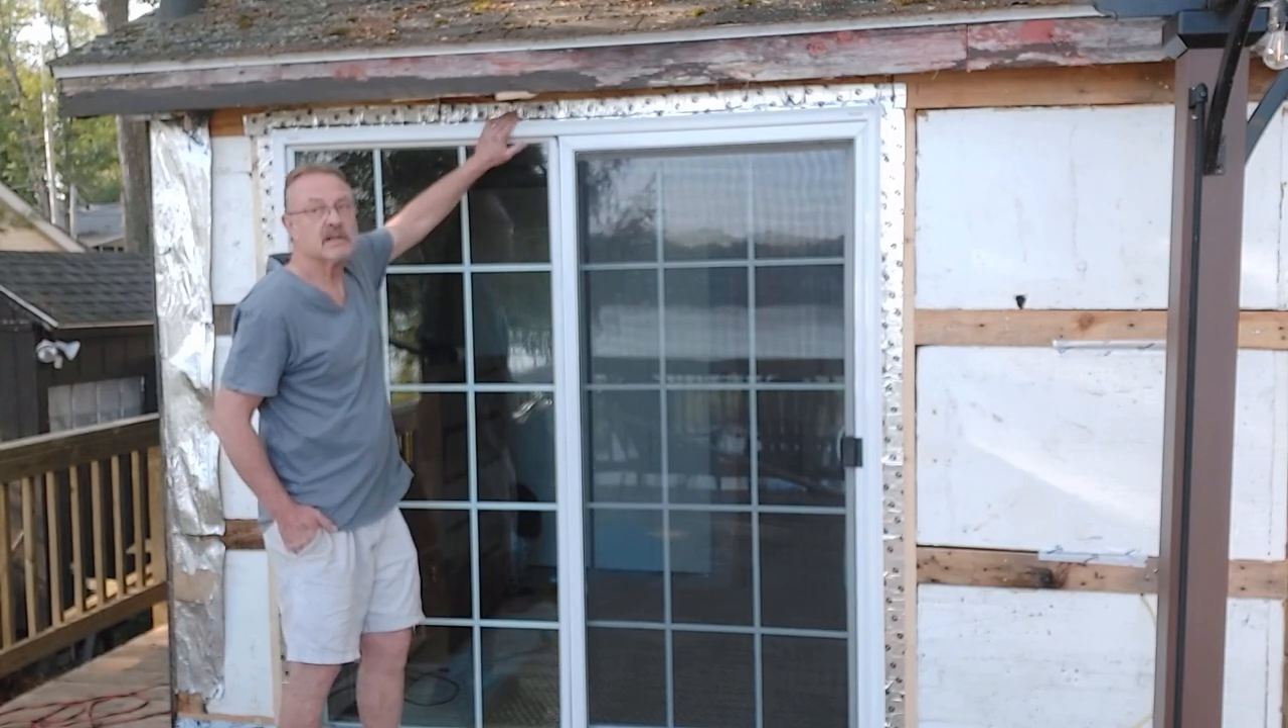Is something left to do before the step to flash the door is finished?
No.